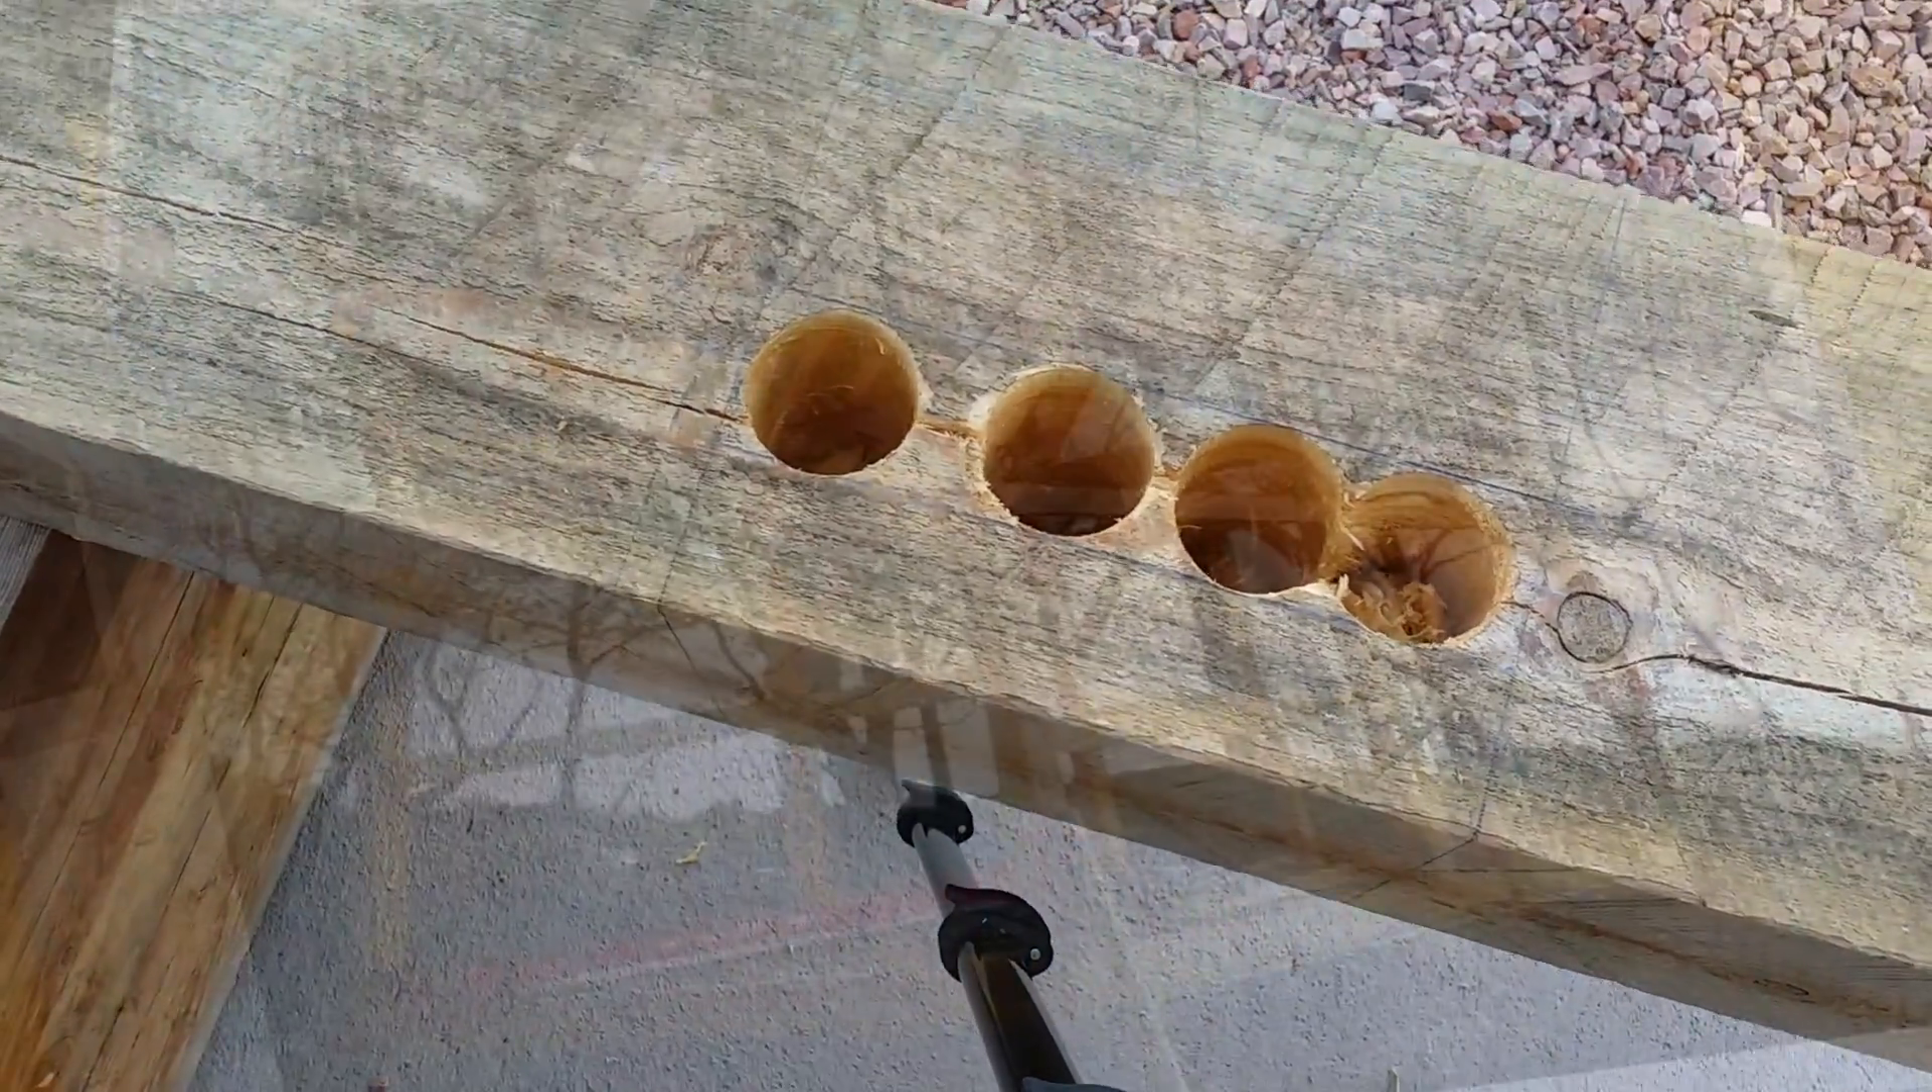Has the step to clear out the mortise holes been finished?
No.